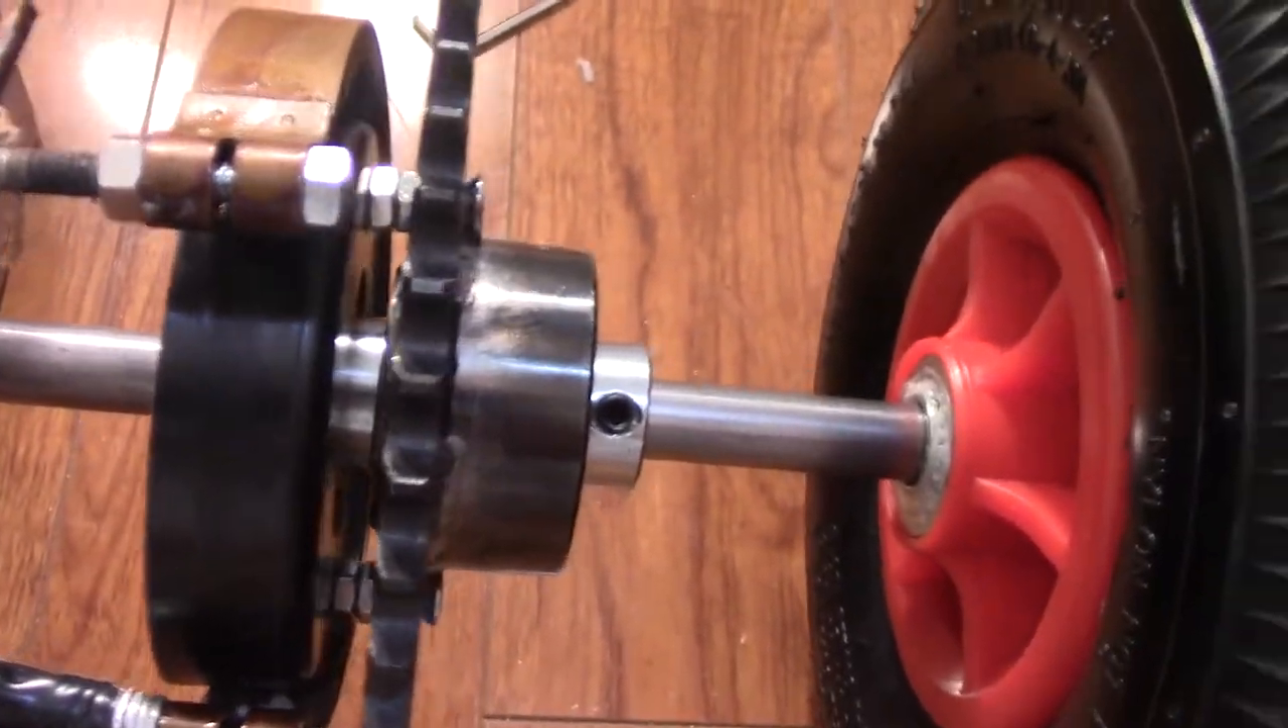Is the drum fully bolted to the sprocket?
Yes.